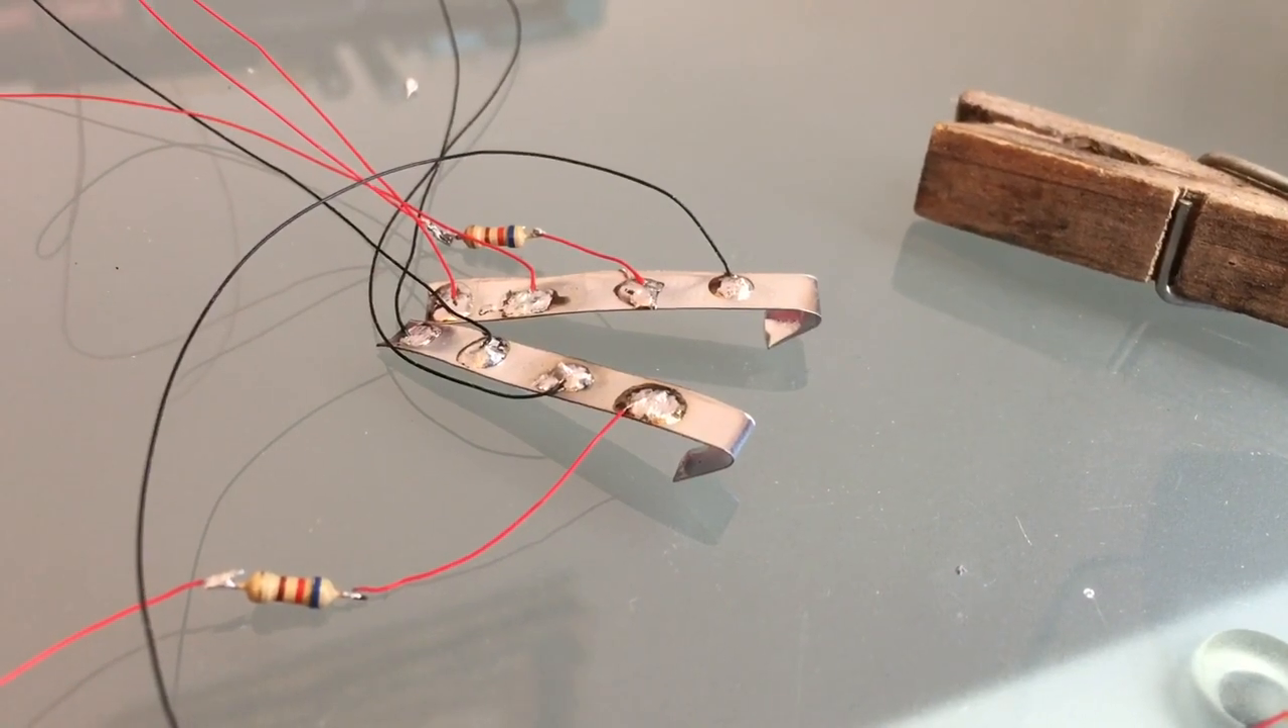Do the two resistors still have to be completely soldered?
No.